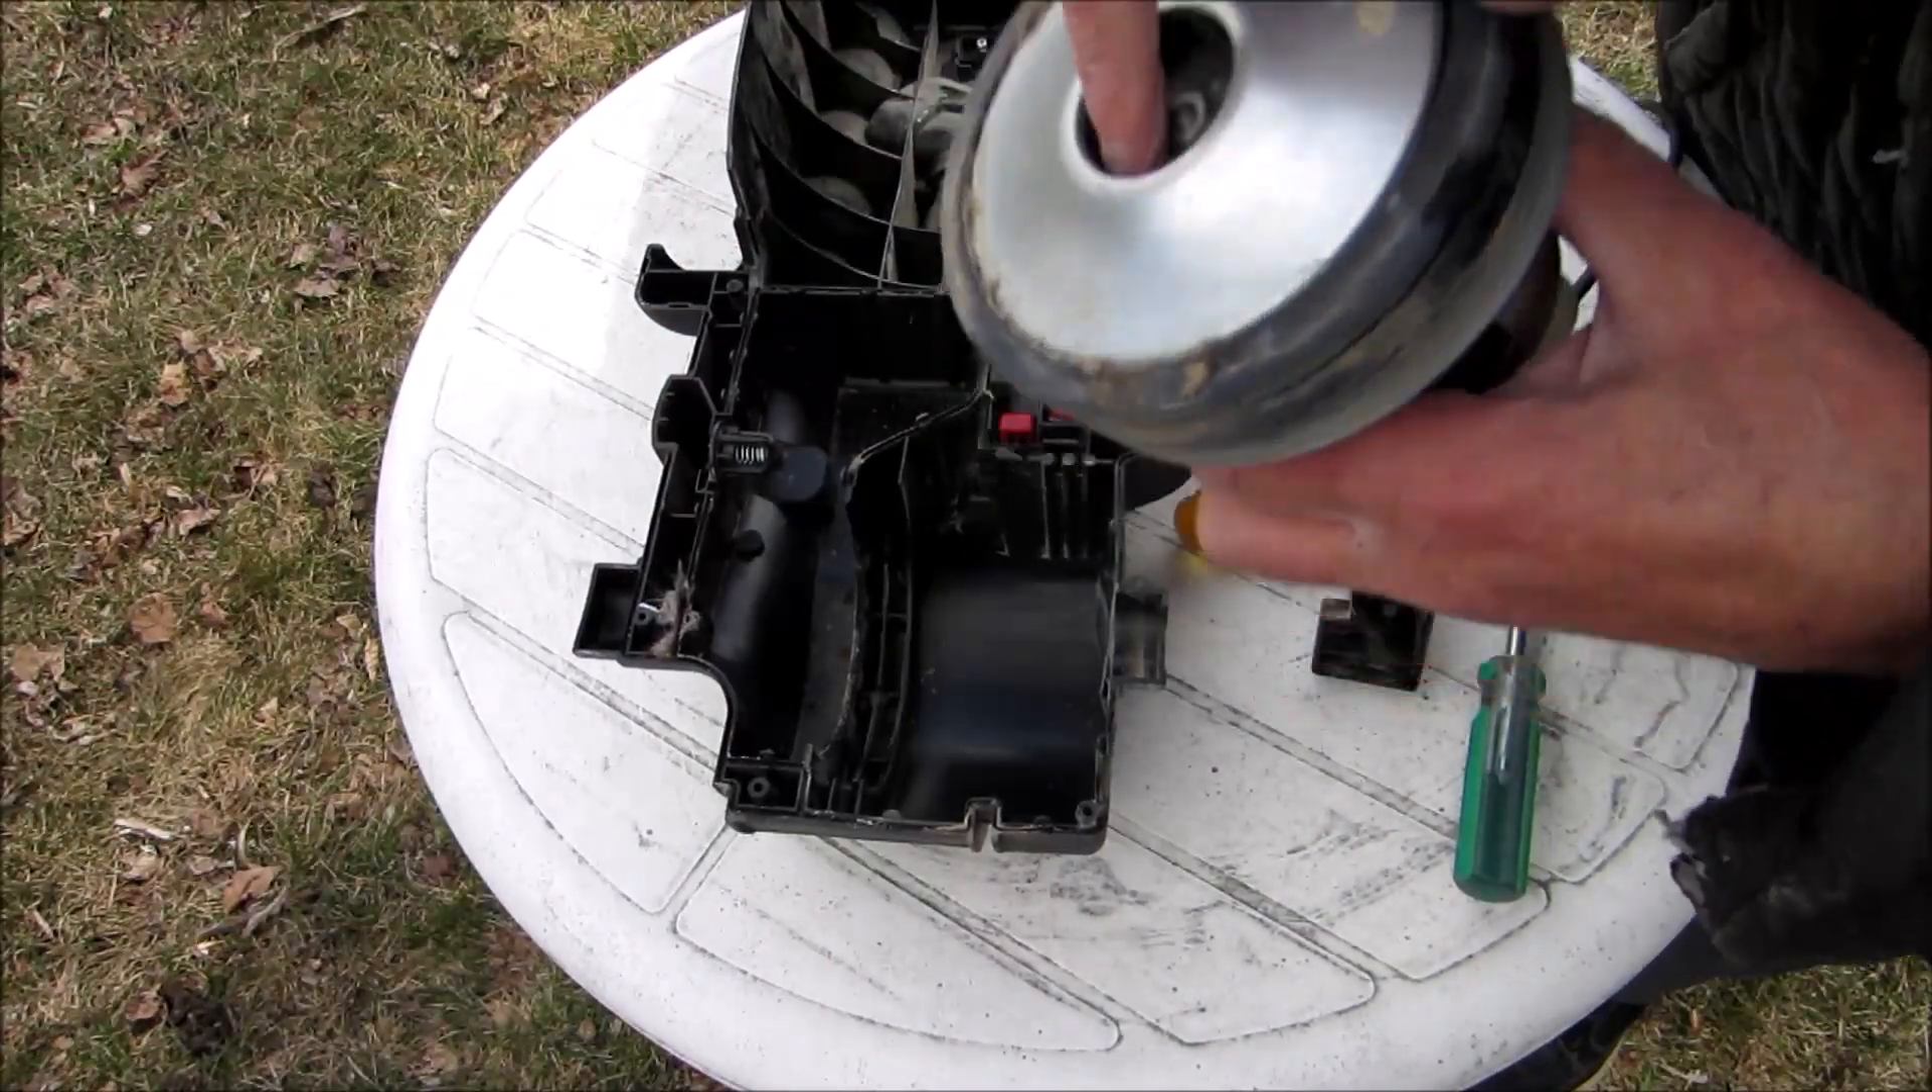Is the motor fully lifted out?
Yes.